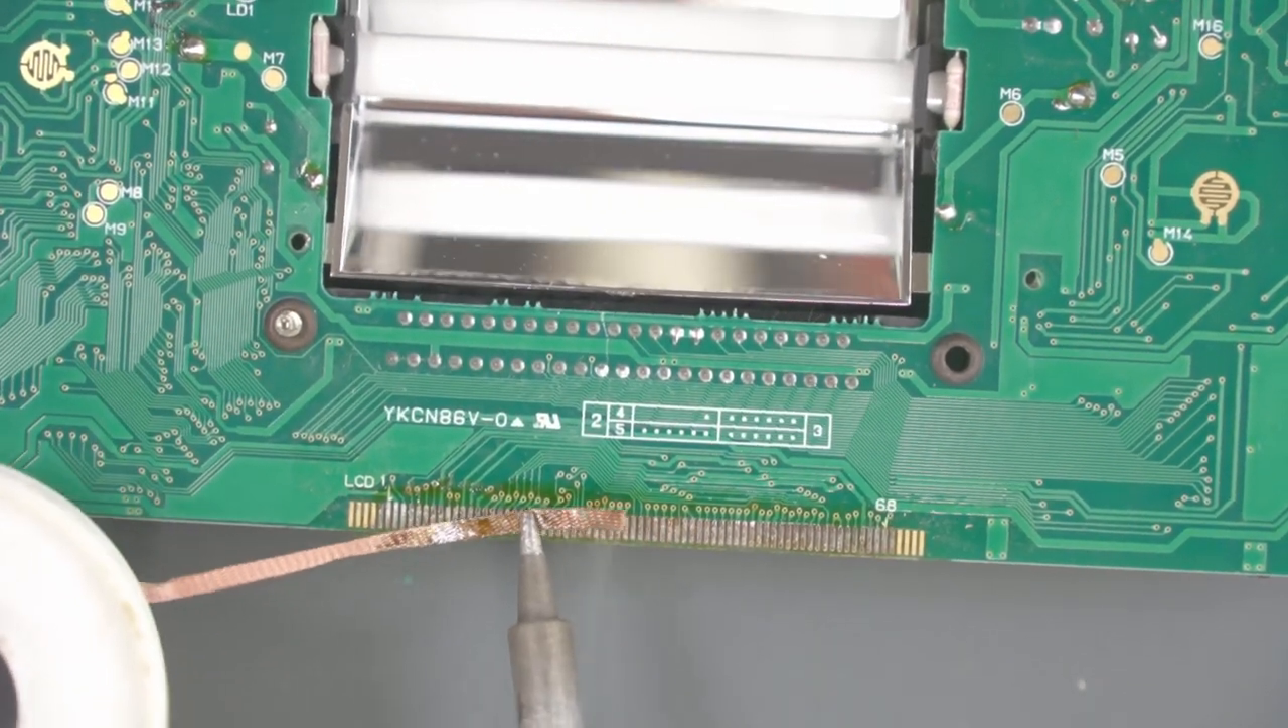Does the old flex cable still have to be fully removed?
No.